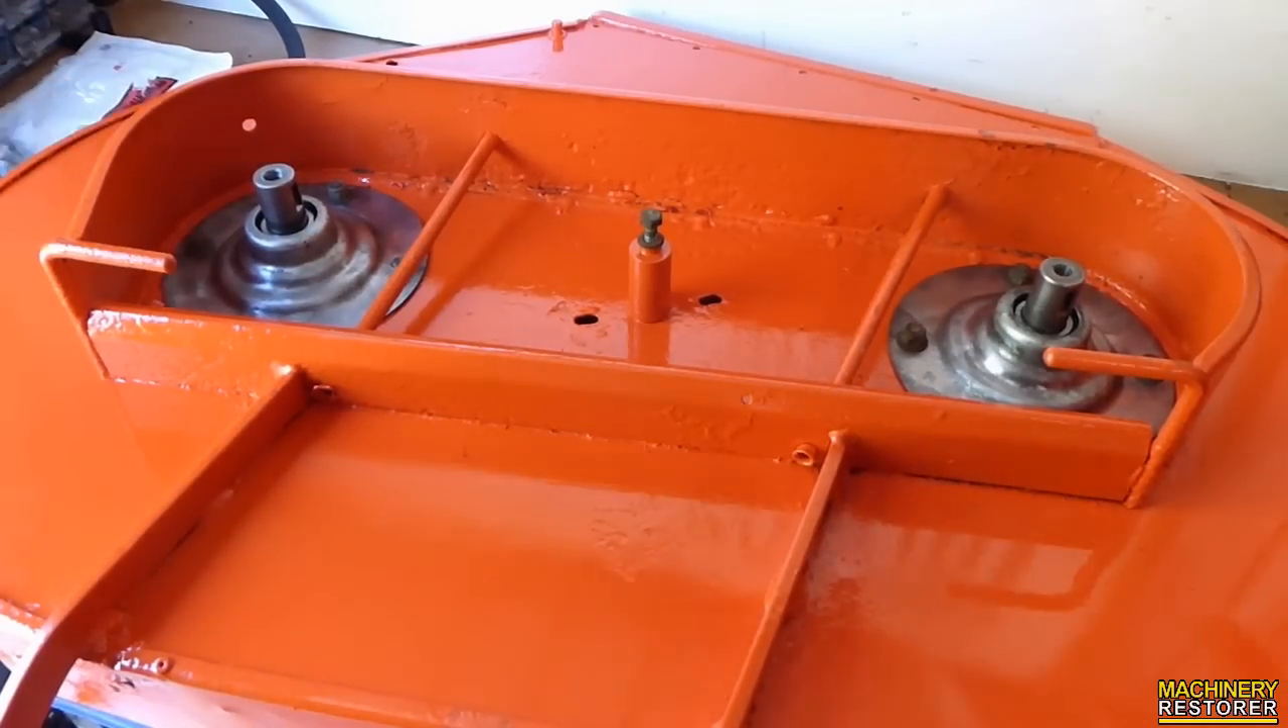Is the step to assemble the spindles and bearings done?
Yes.